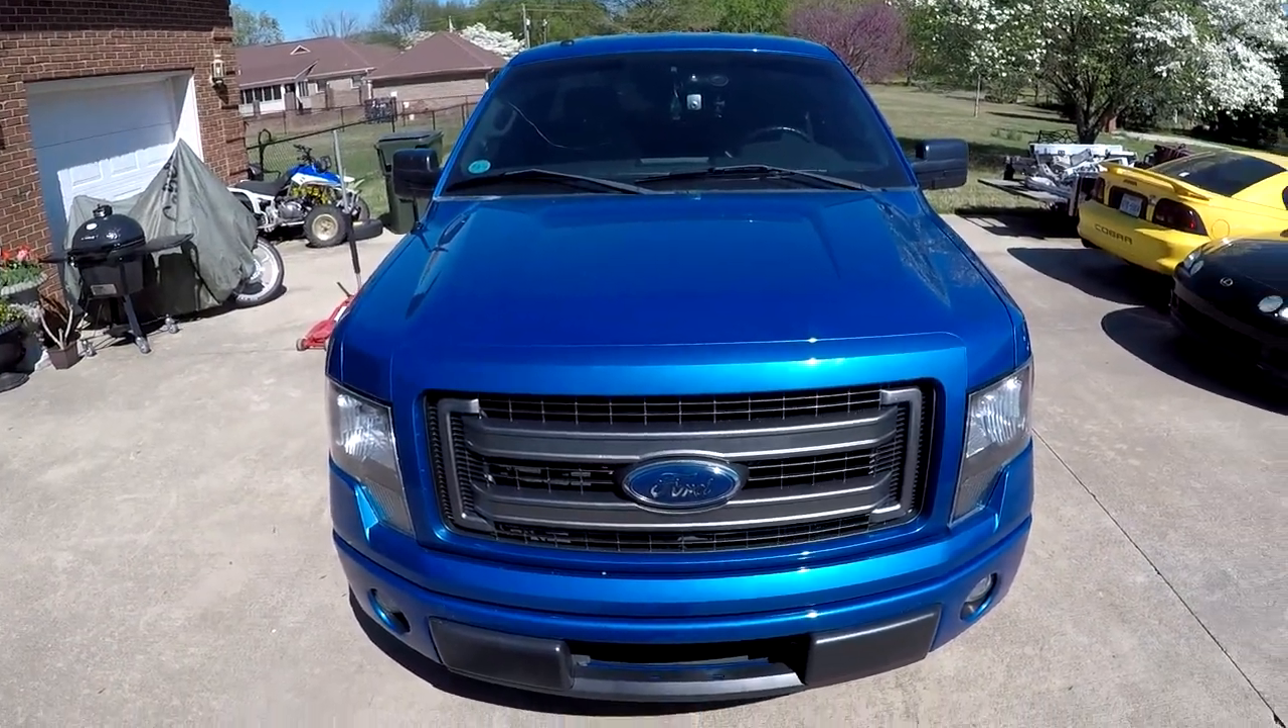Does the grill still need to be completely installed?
No.